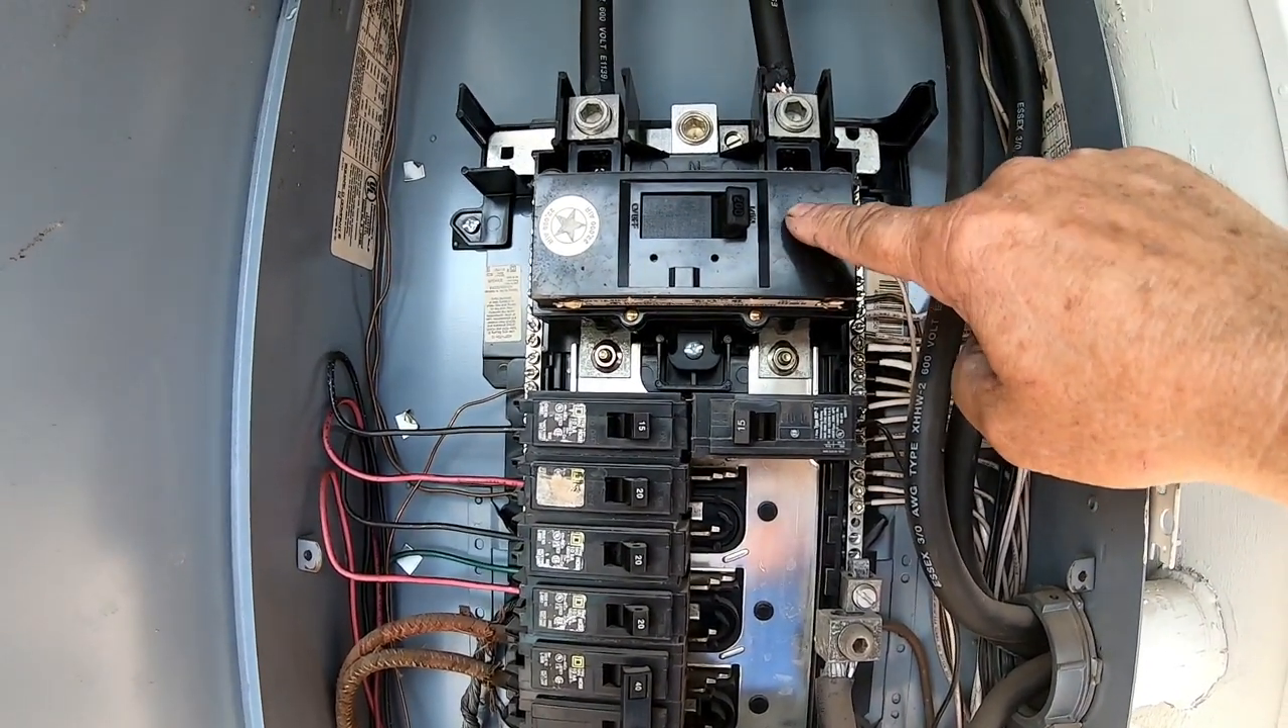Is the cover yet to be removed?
No.